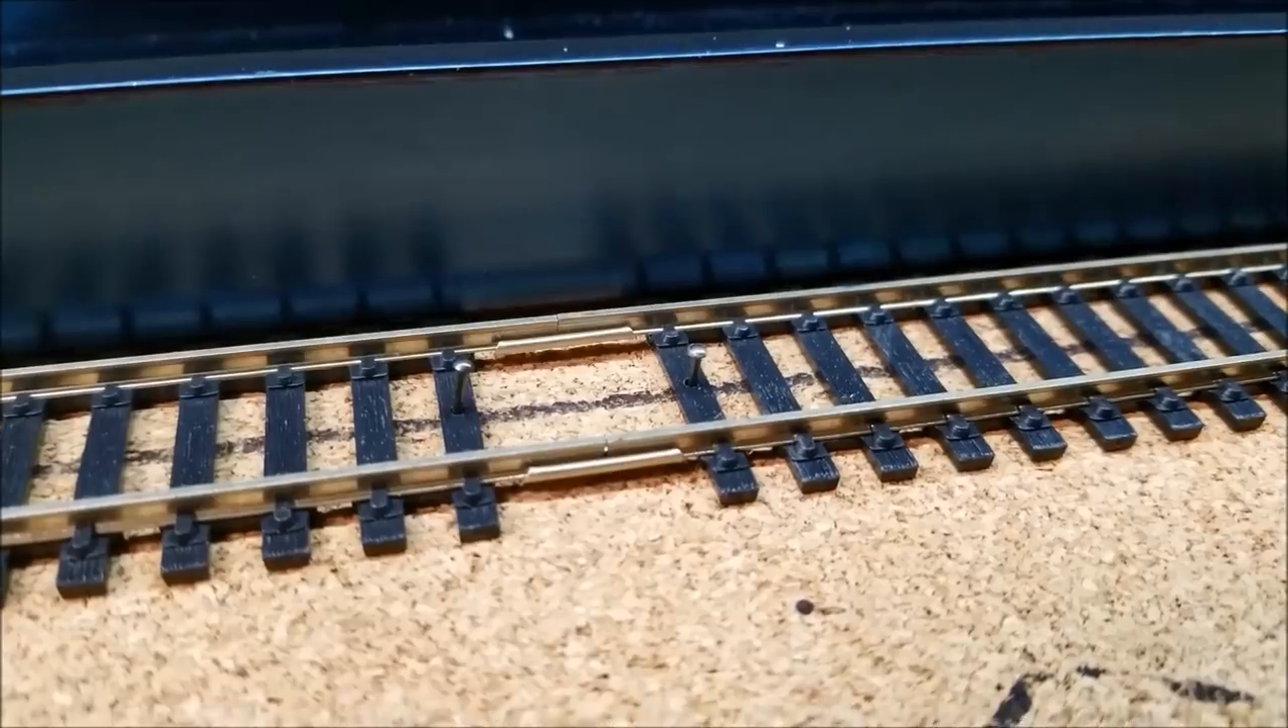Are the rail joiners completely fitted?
Yes.